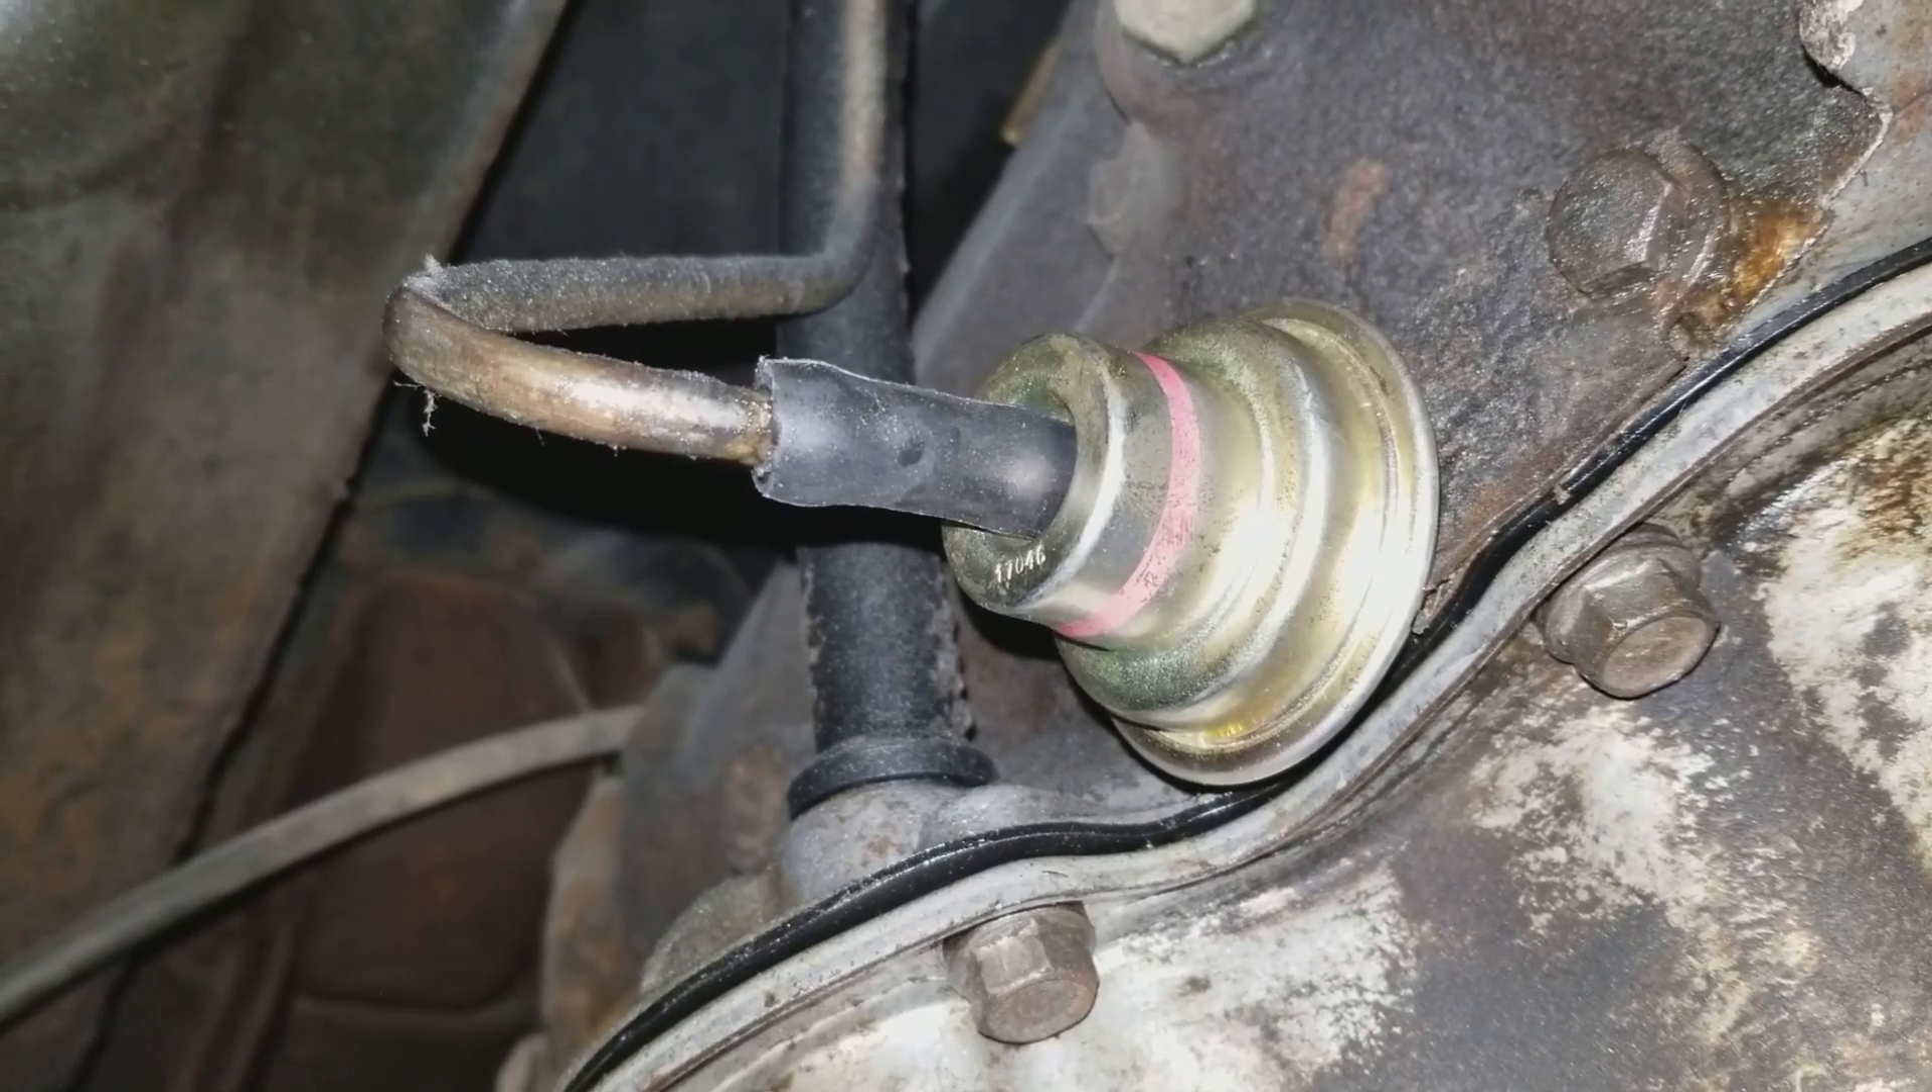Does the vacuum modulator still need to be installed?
No.